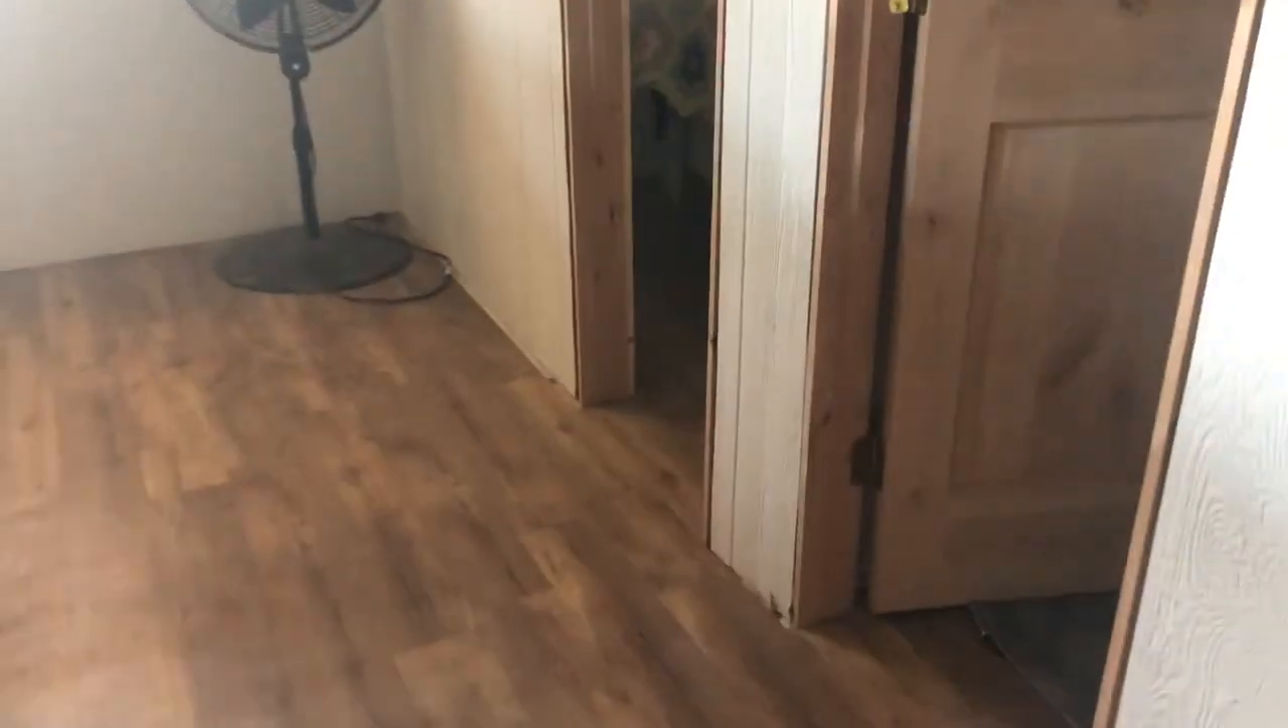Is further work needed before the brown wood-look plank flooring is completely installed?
No.